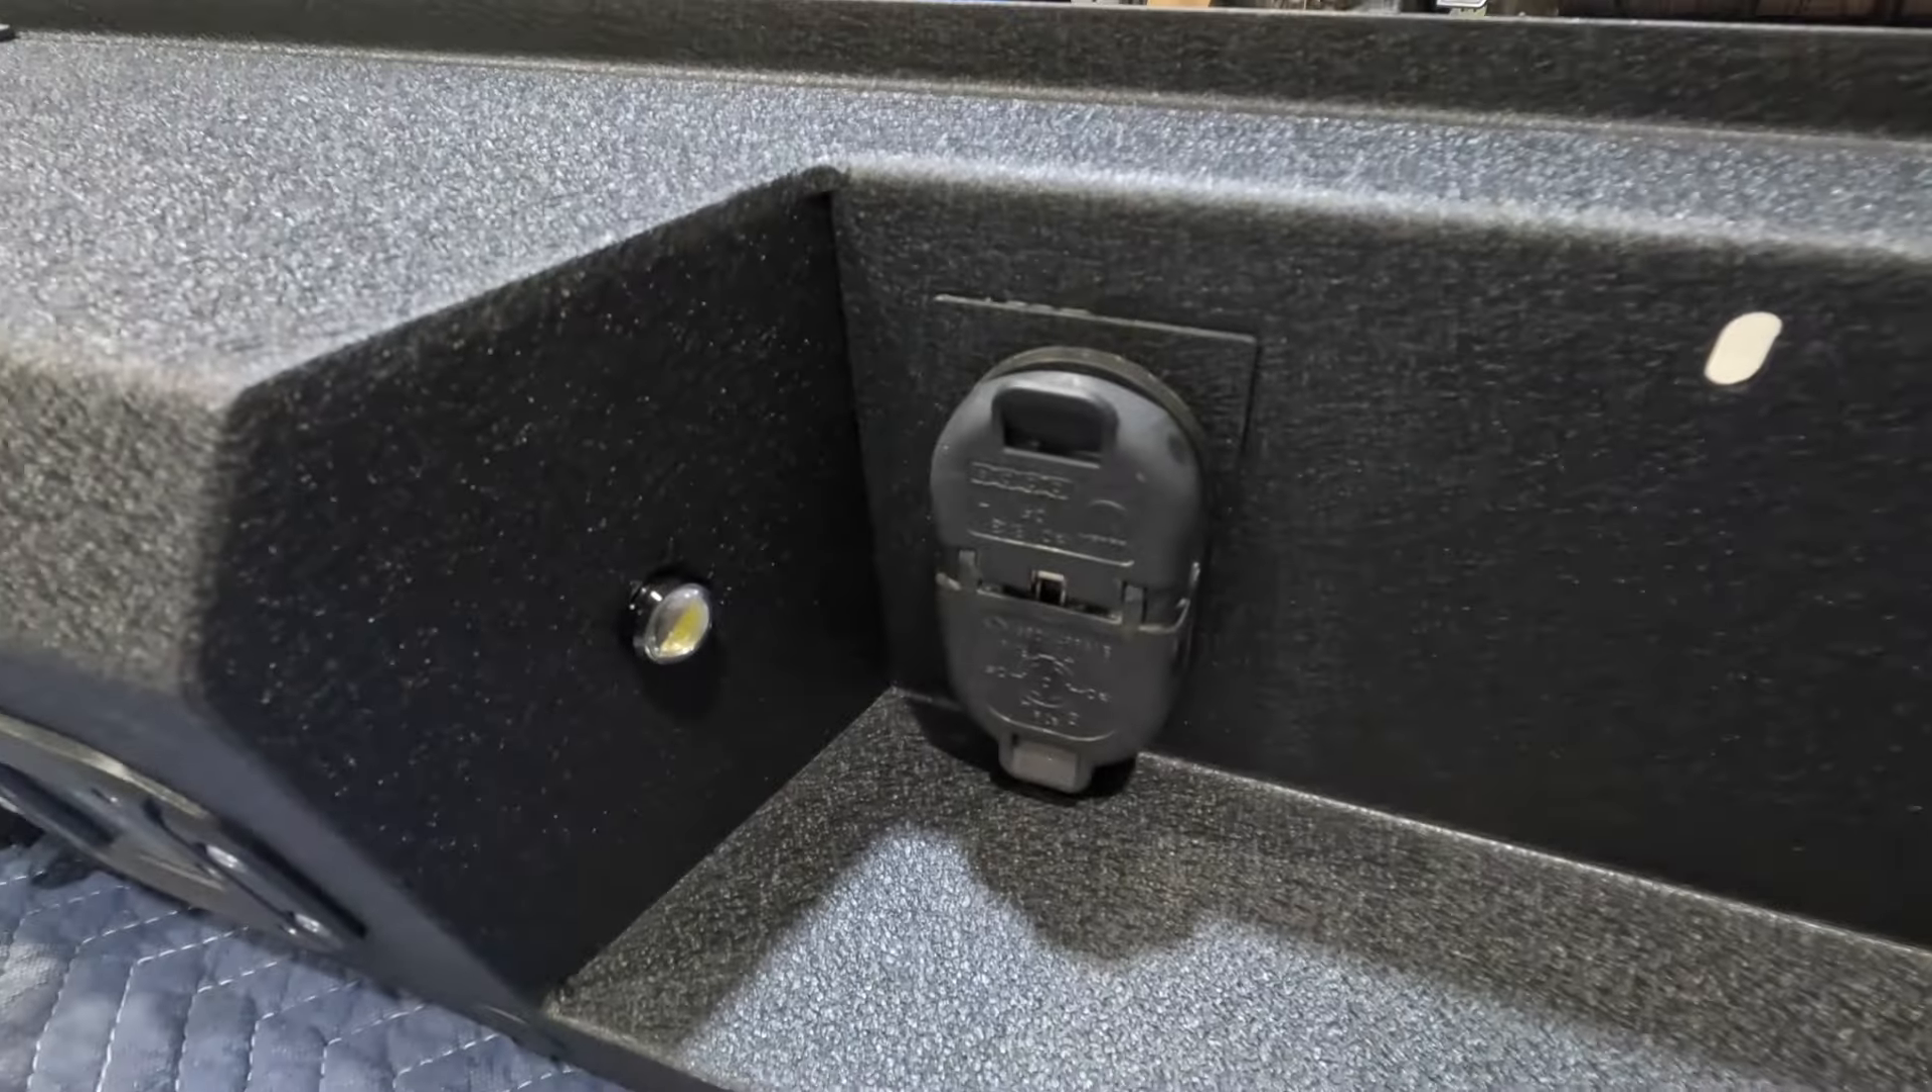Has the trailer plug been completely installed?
Yes.